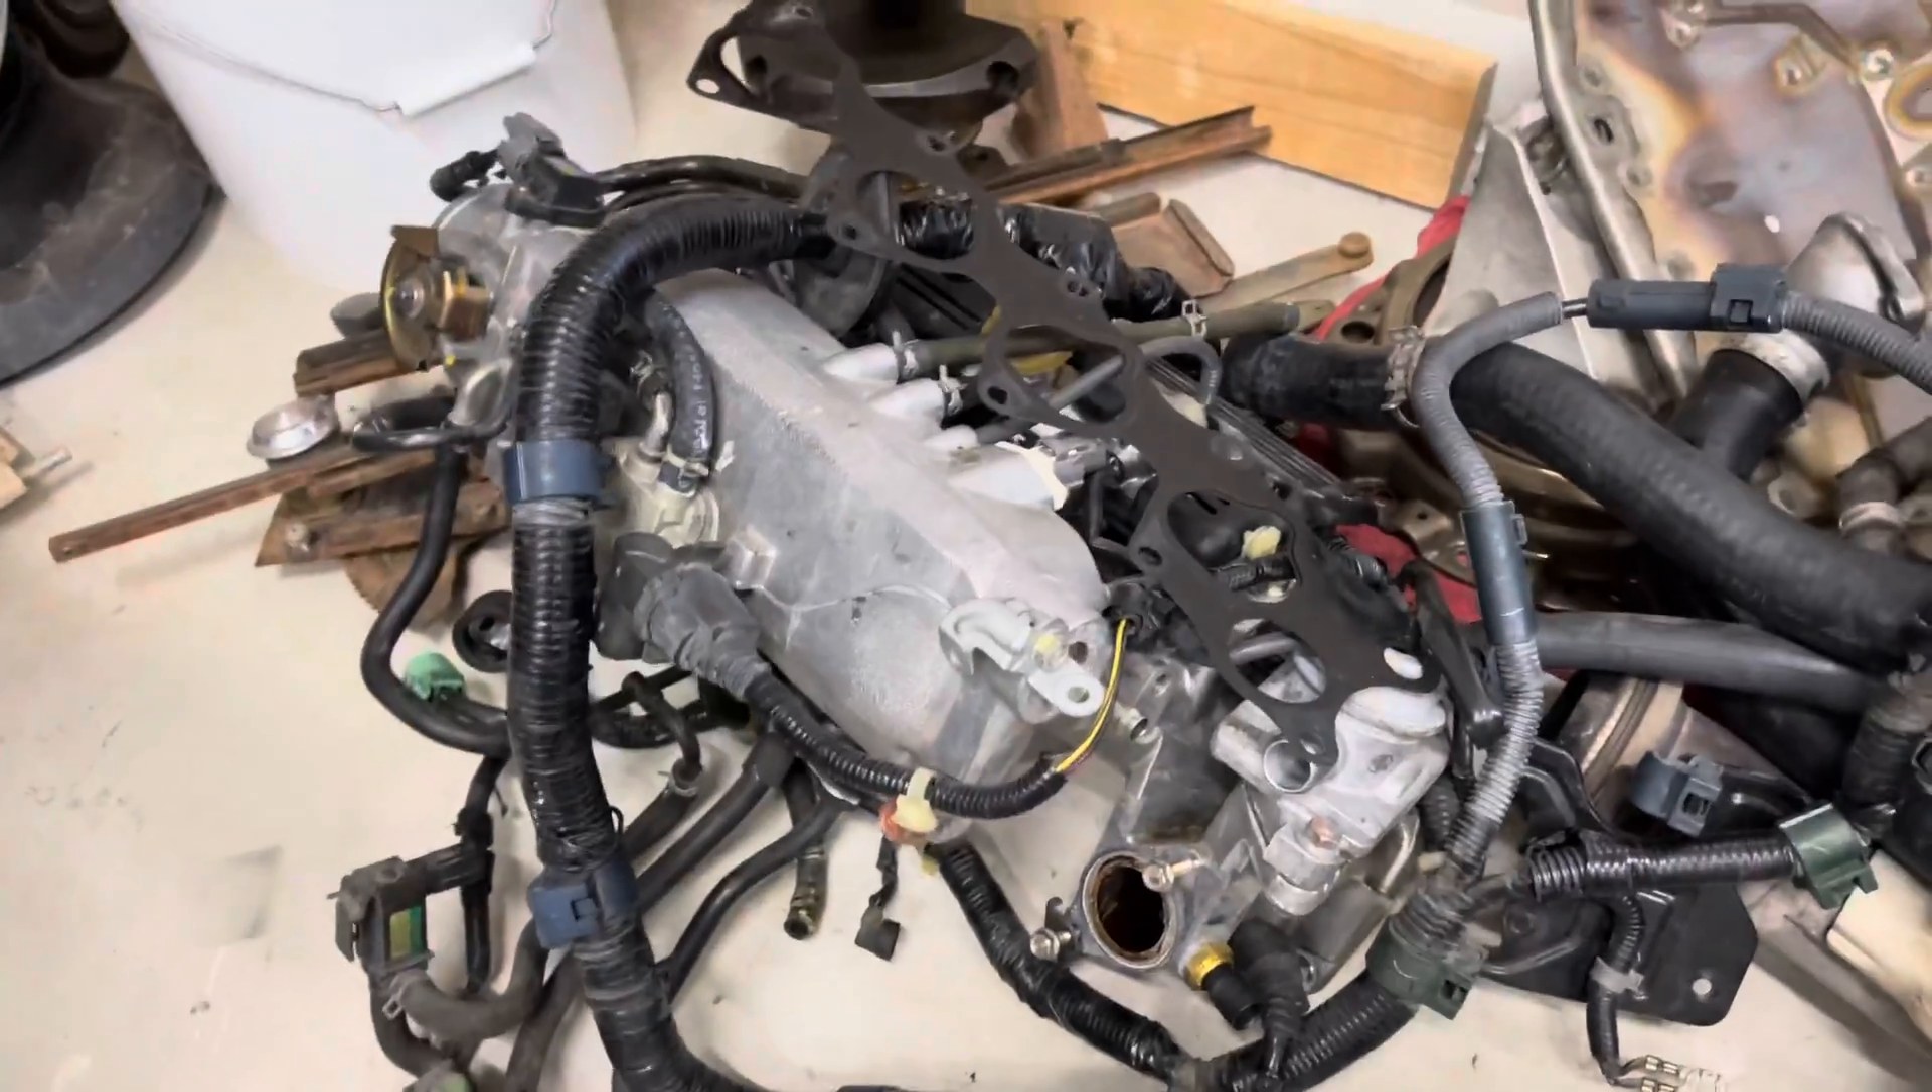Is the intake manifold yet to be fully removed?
No.